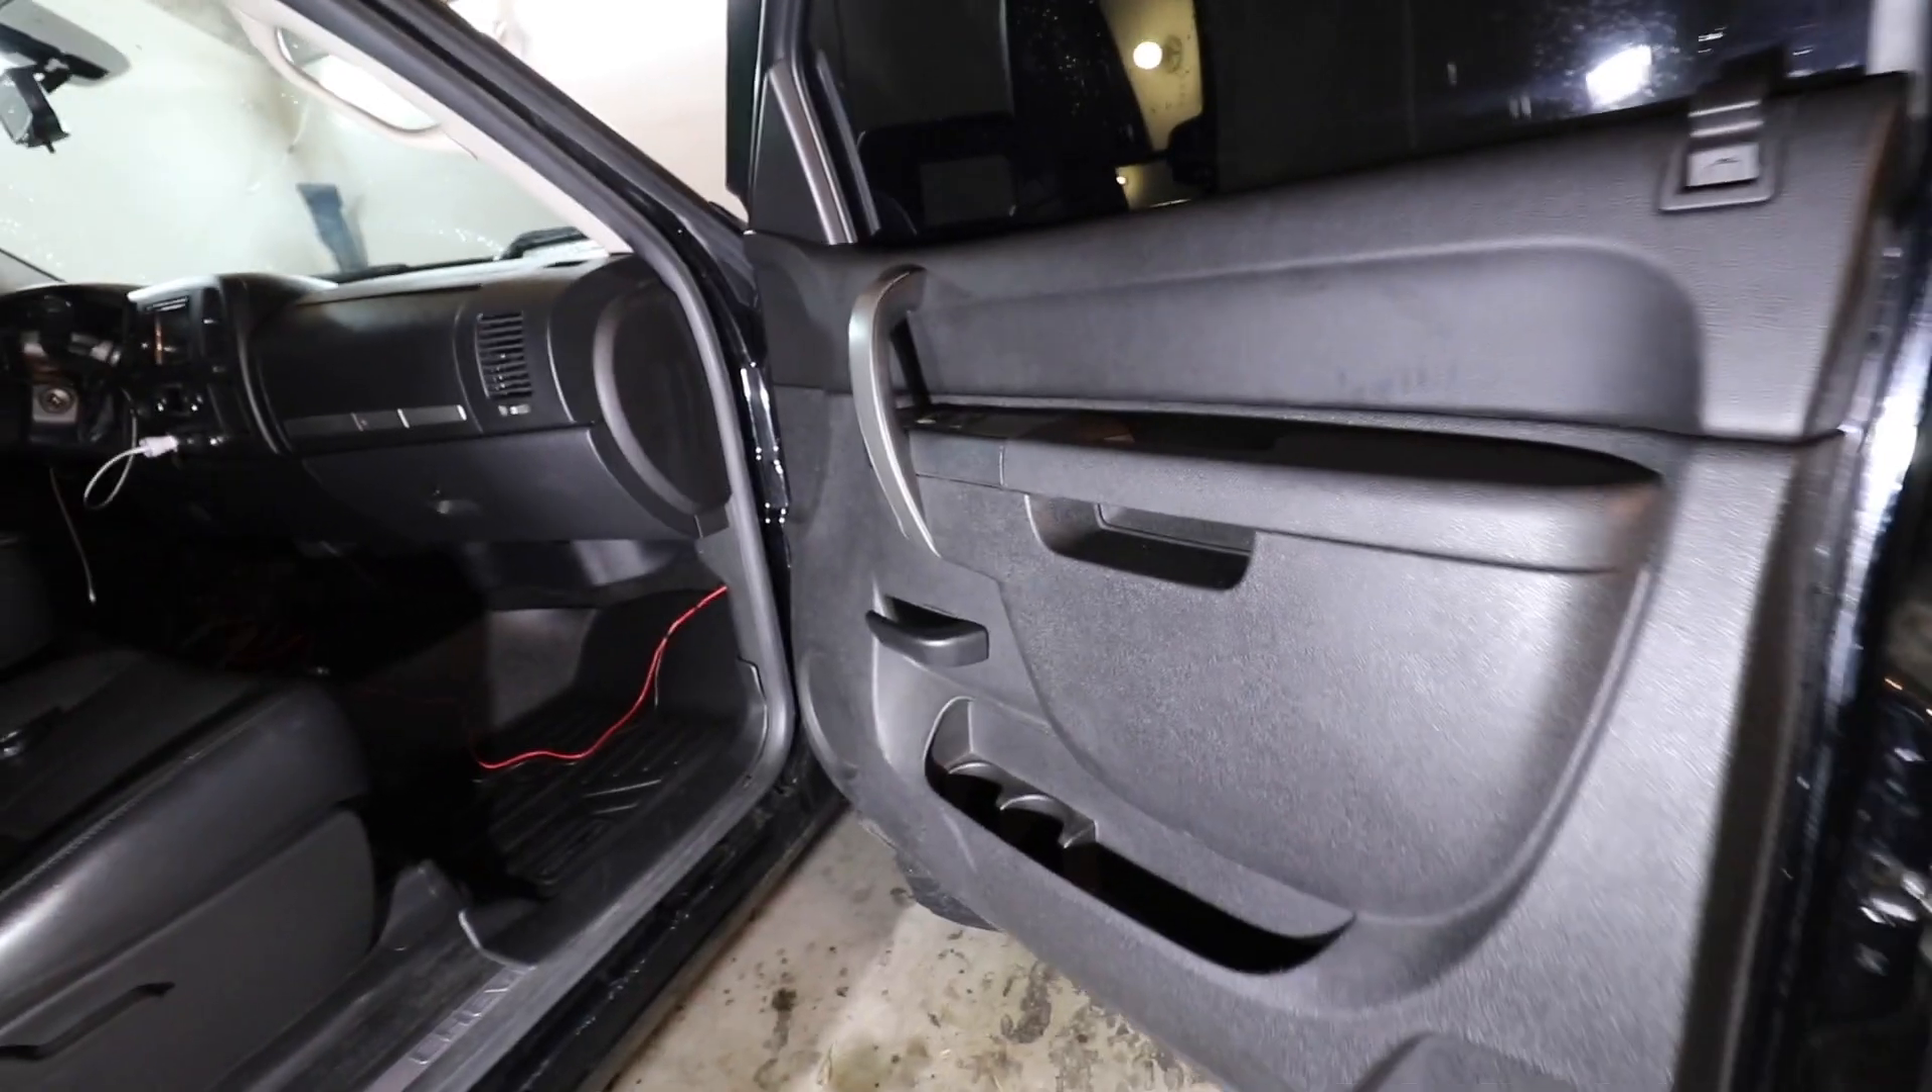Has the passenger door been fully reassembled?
Yes.